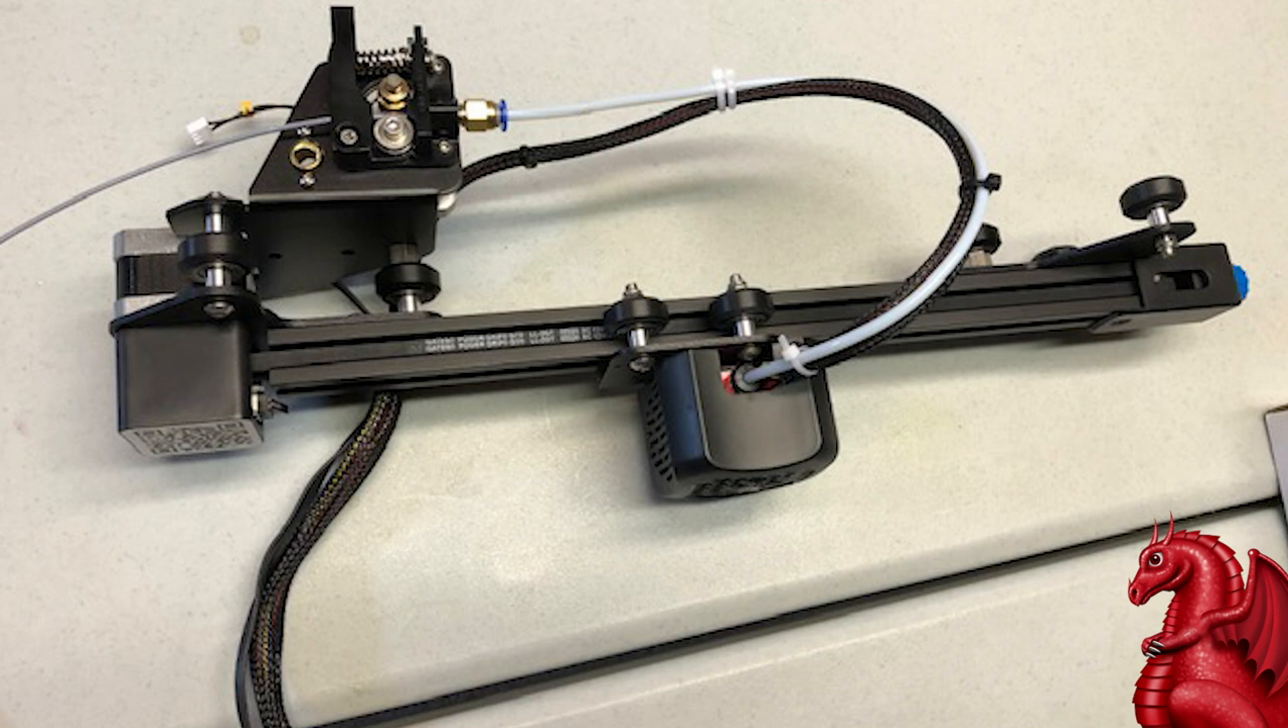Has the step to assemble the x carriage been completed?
Yes.